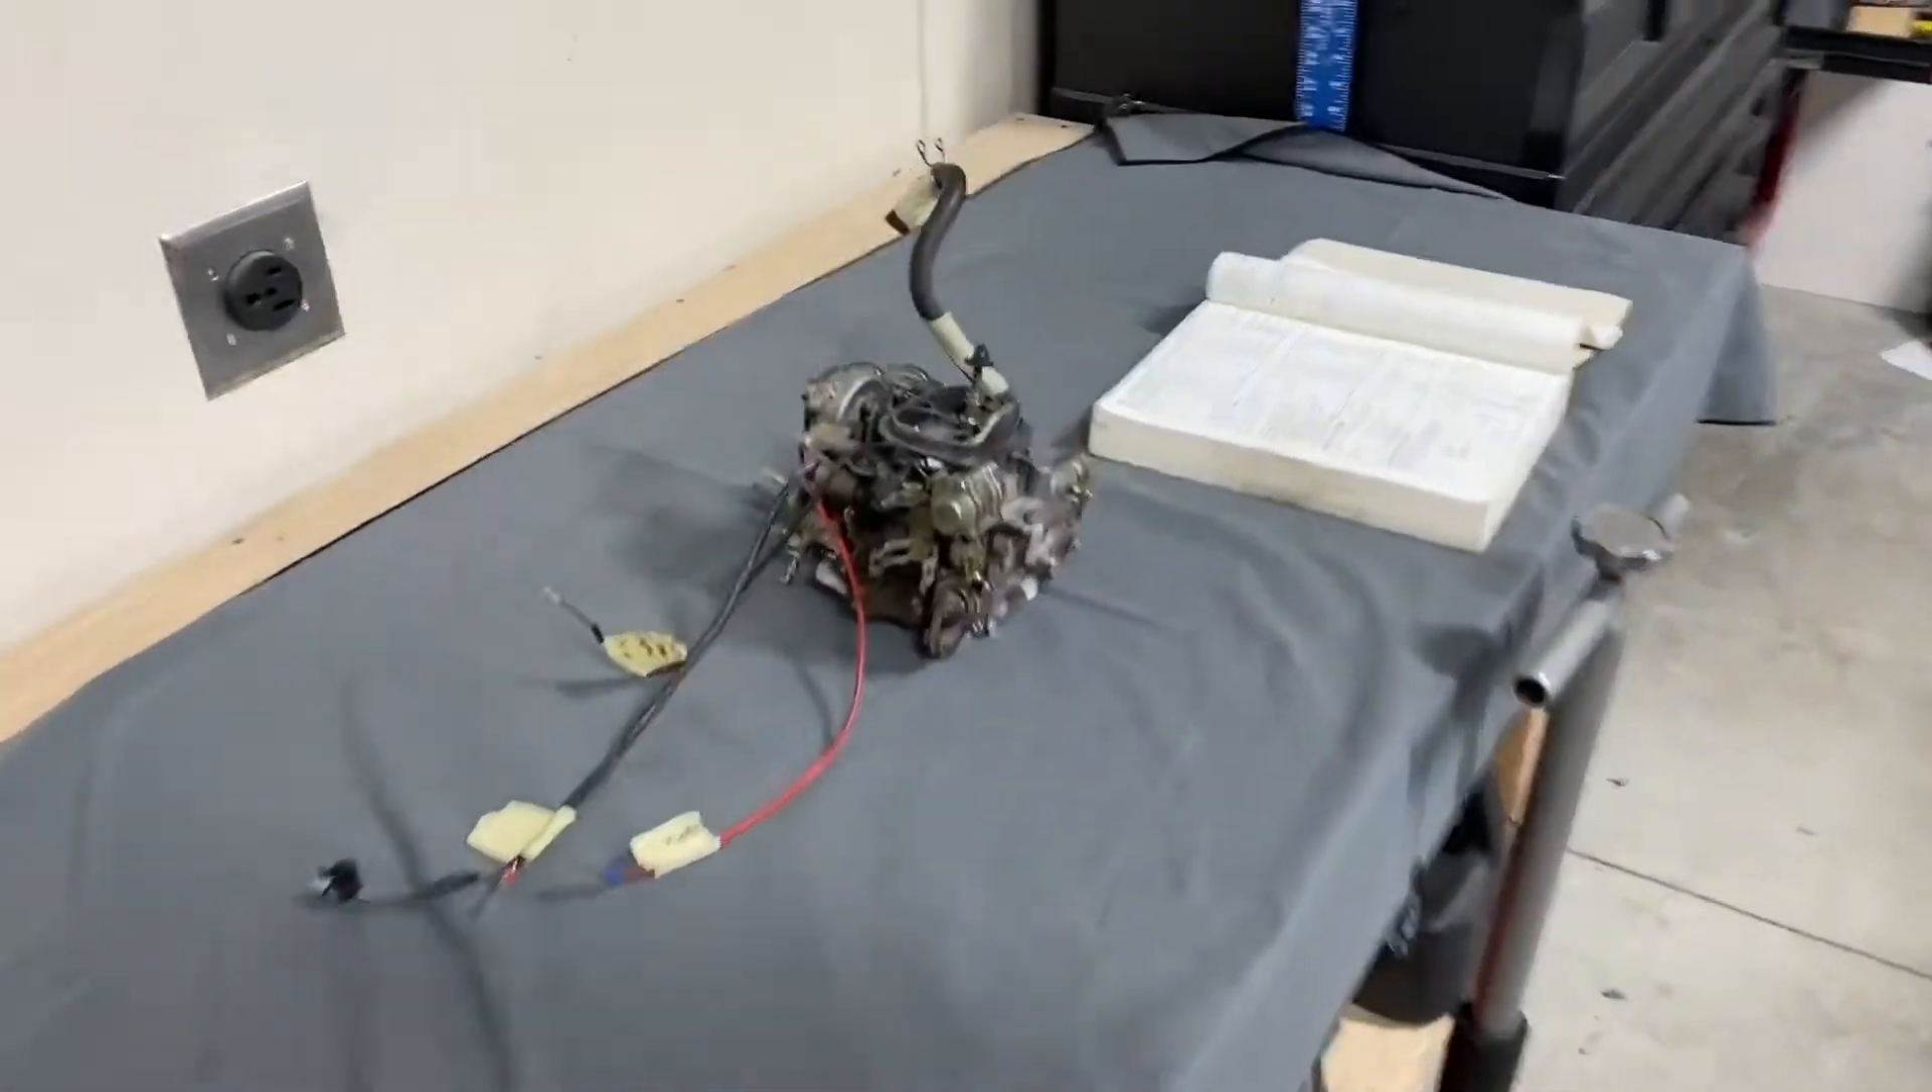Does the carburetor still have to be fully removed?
No.